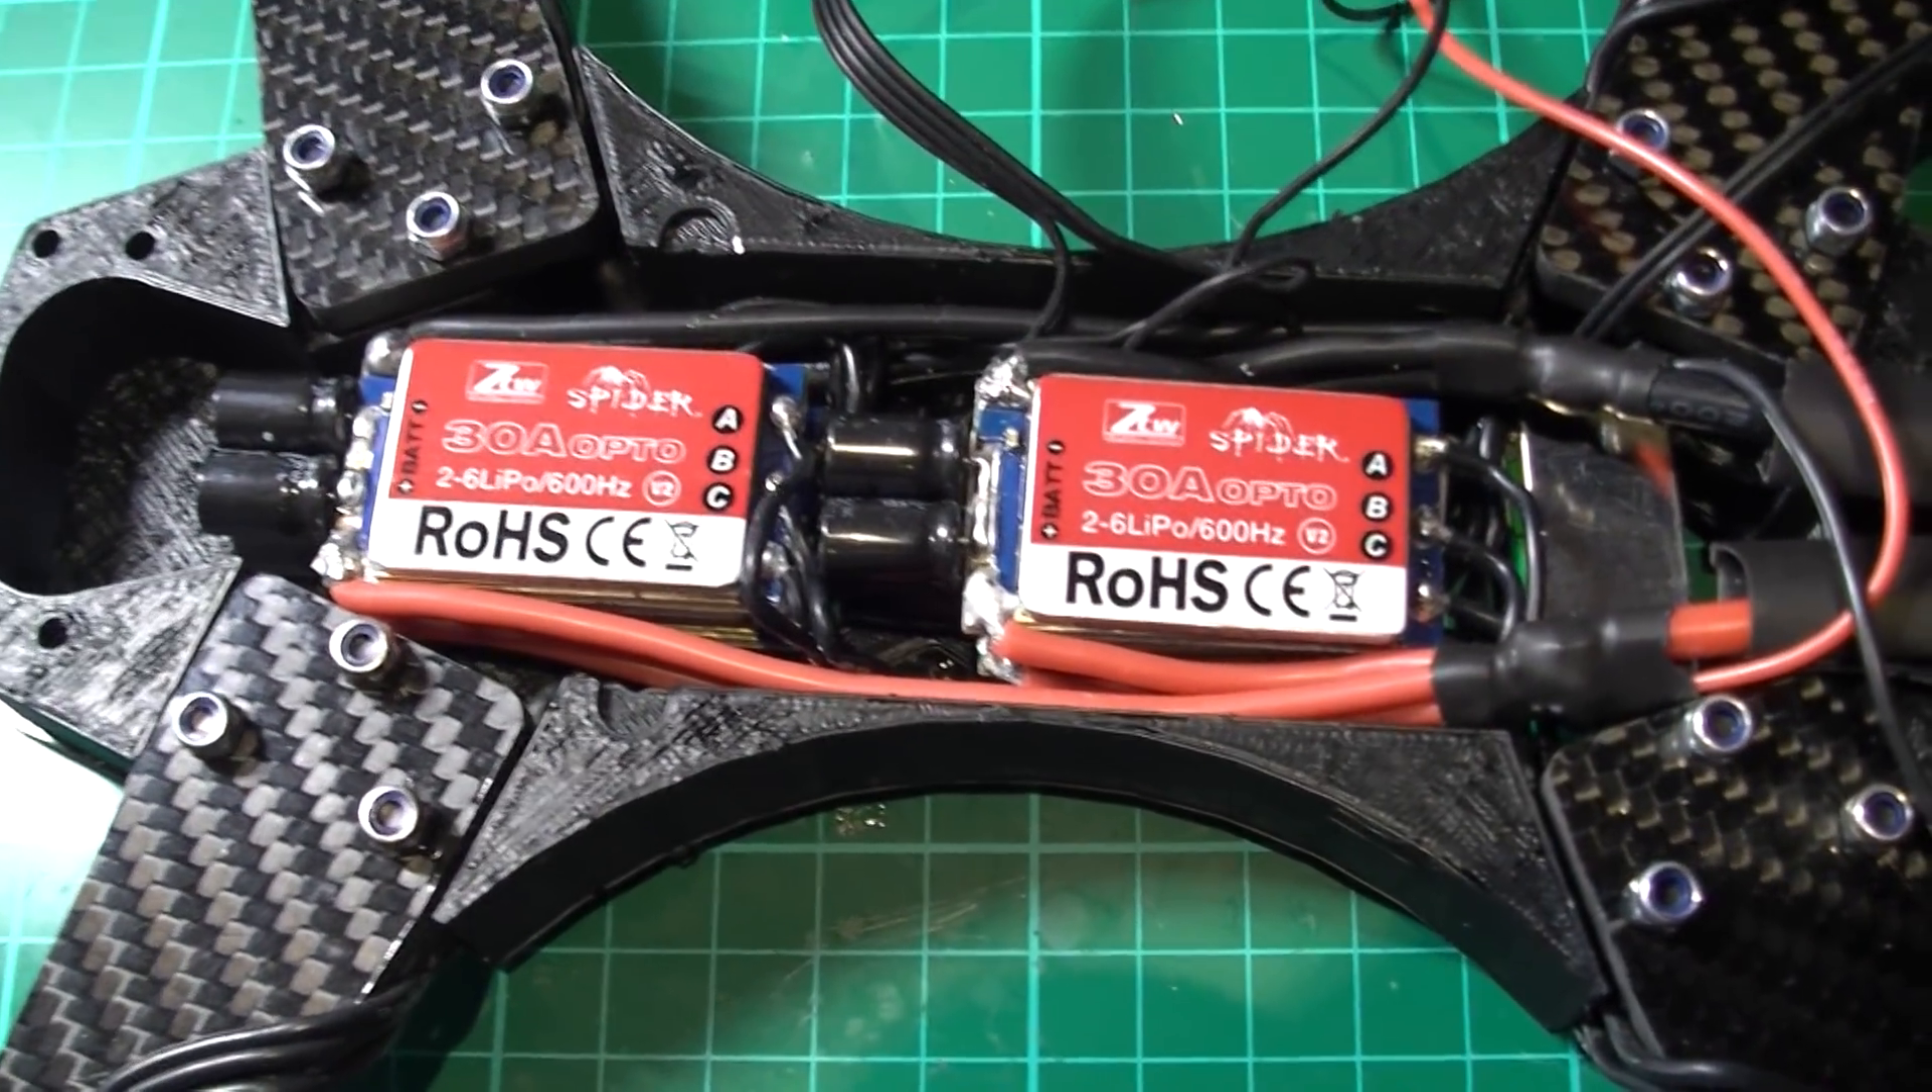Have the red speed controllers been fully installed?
Yes.